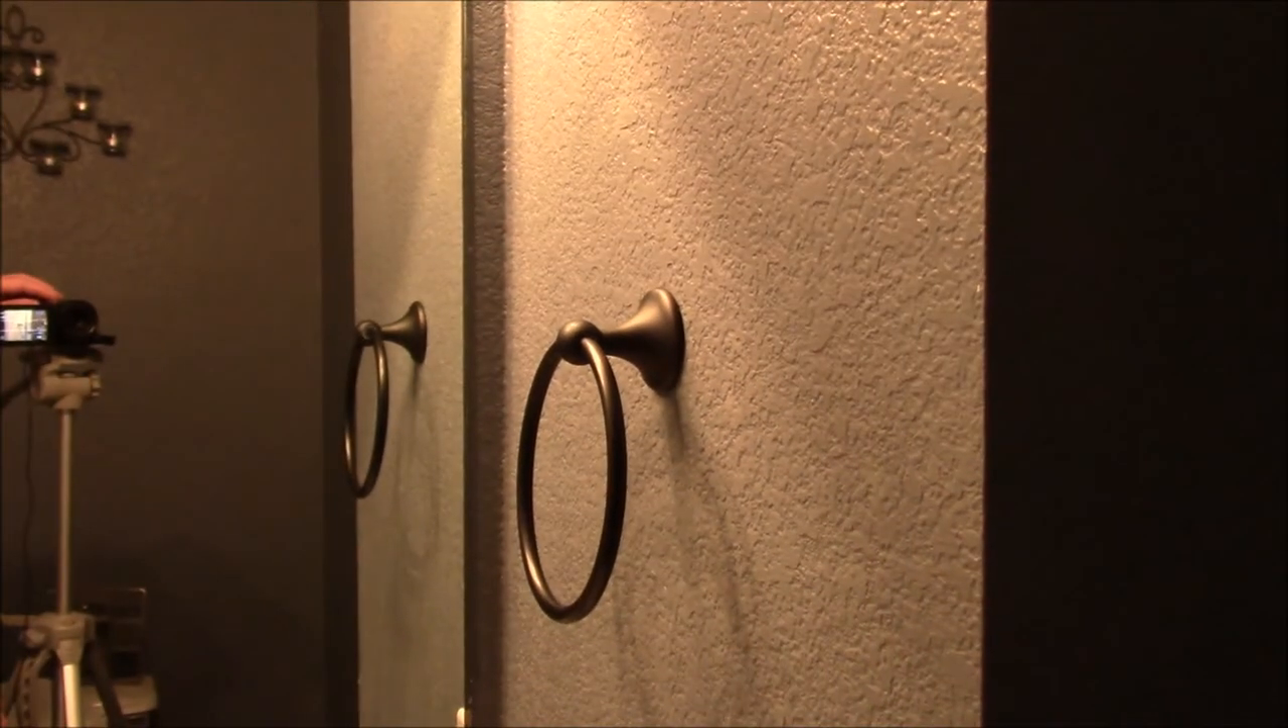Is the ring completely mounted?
Yes.